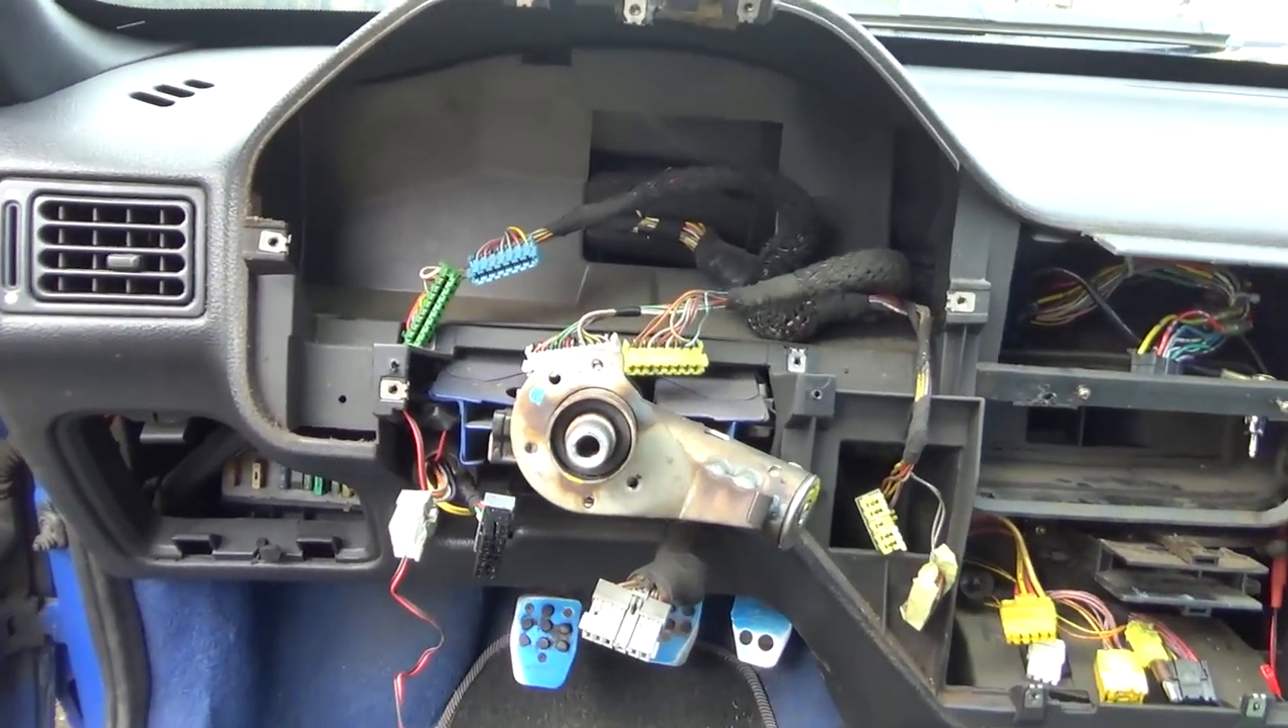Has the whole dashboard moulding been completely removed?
No.